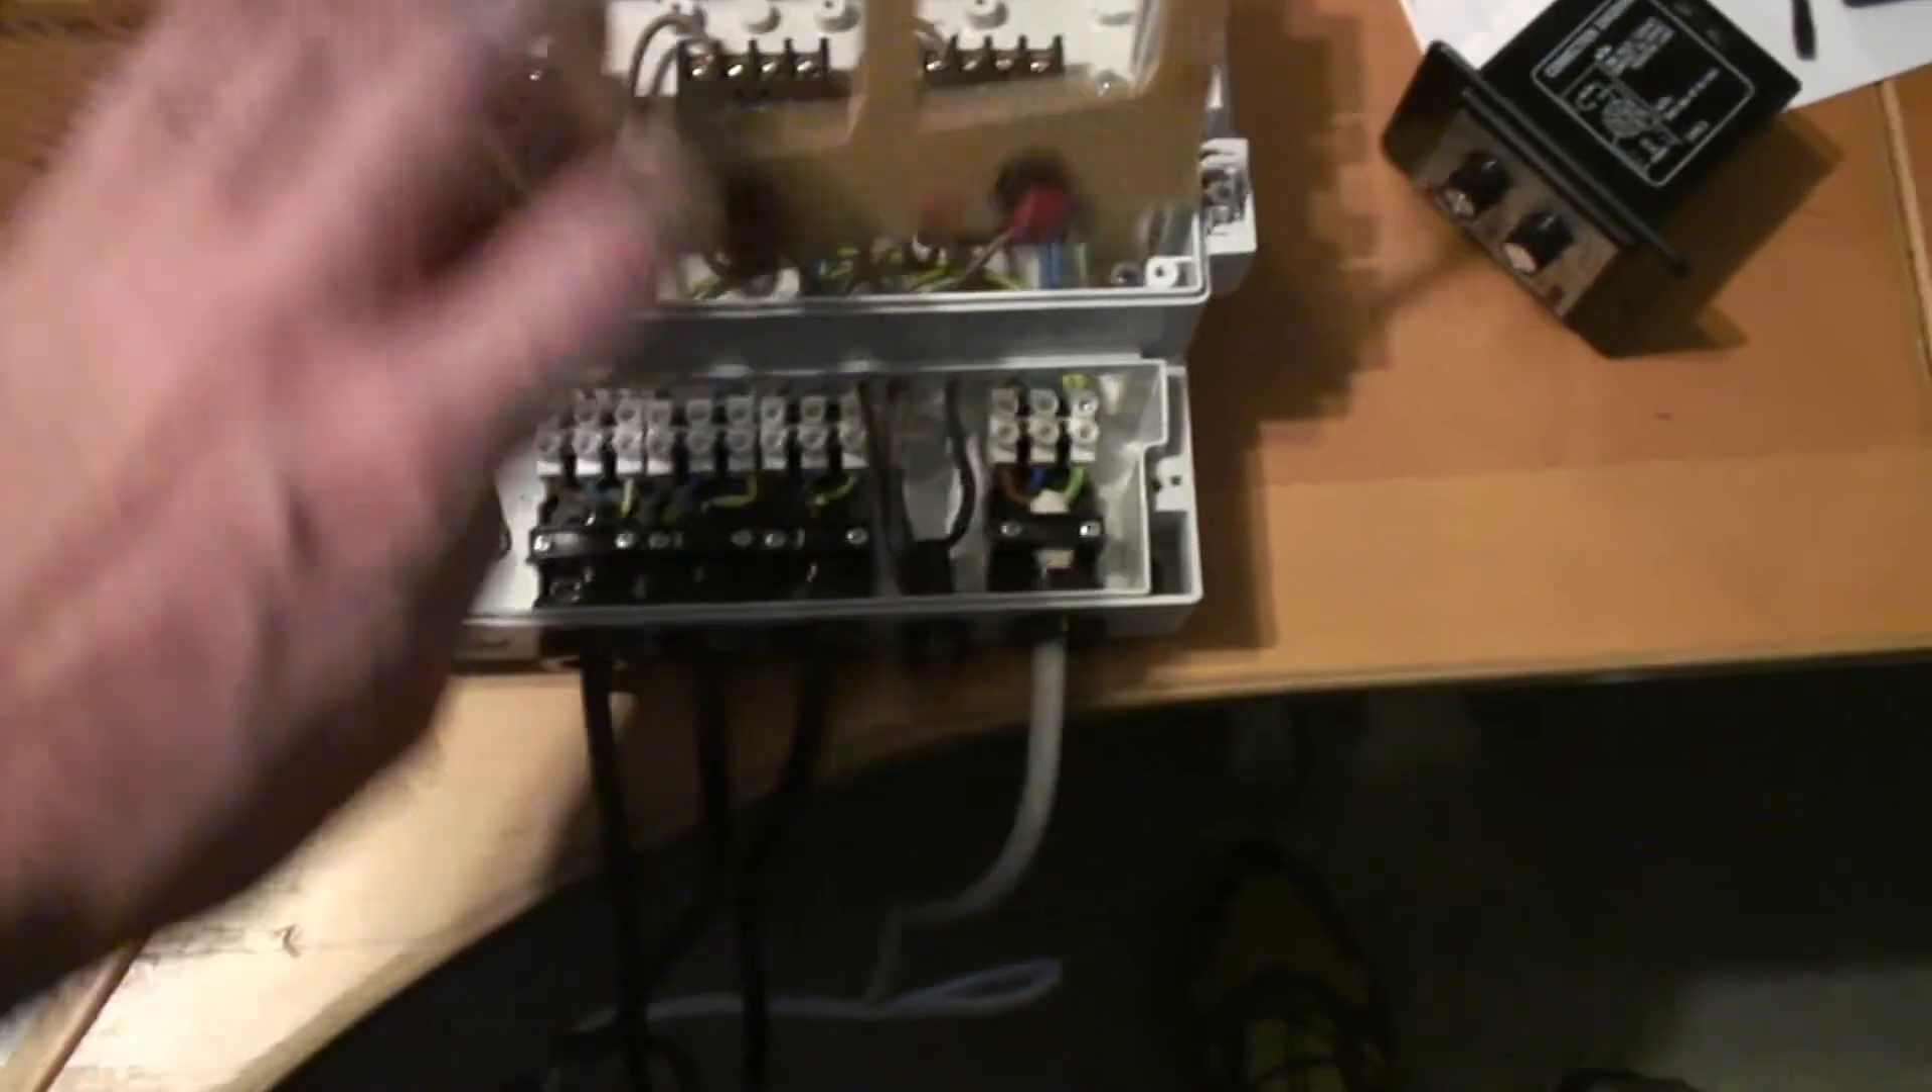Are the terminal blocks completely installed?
Yes.